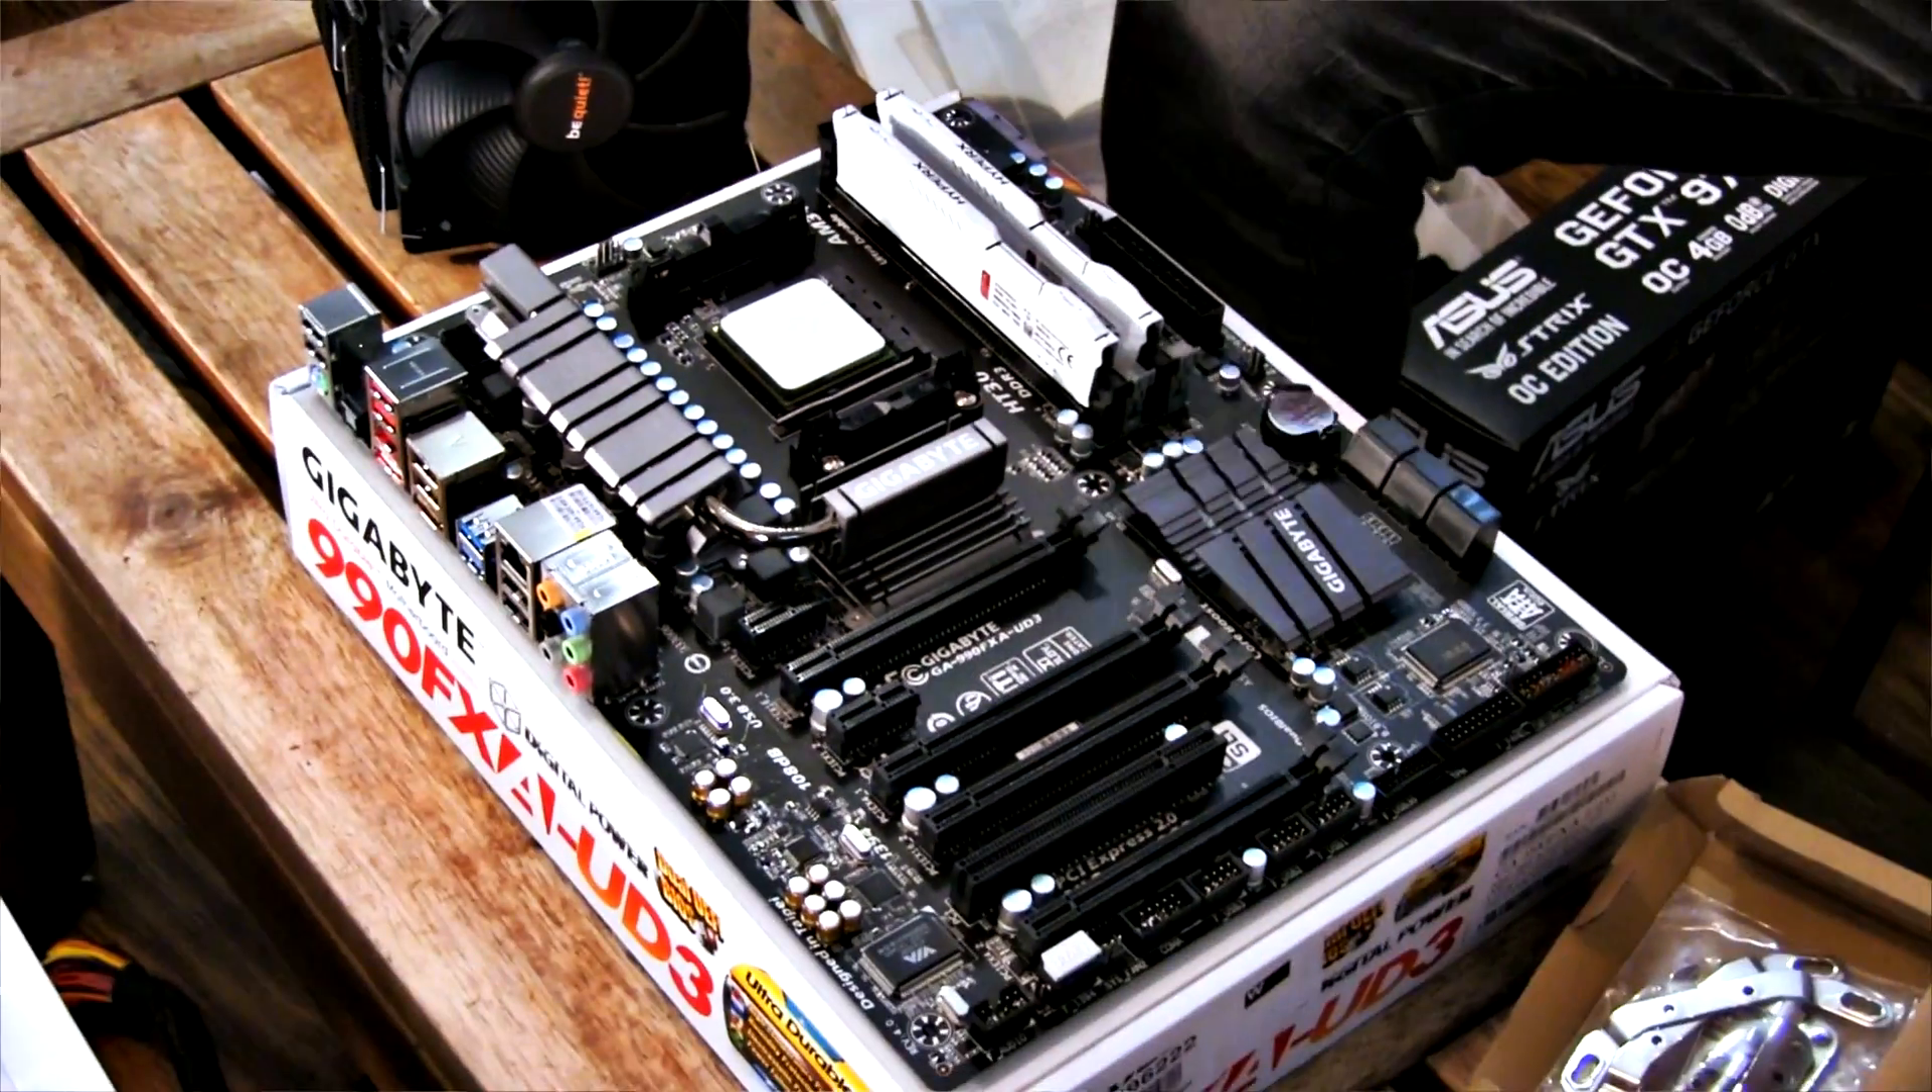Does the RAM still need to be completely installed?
No.